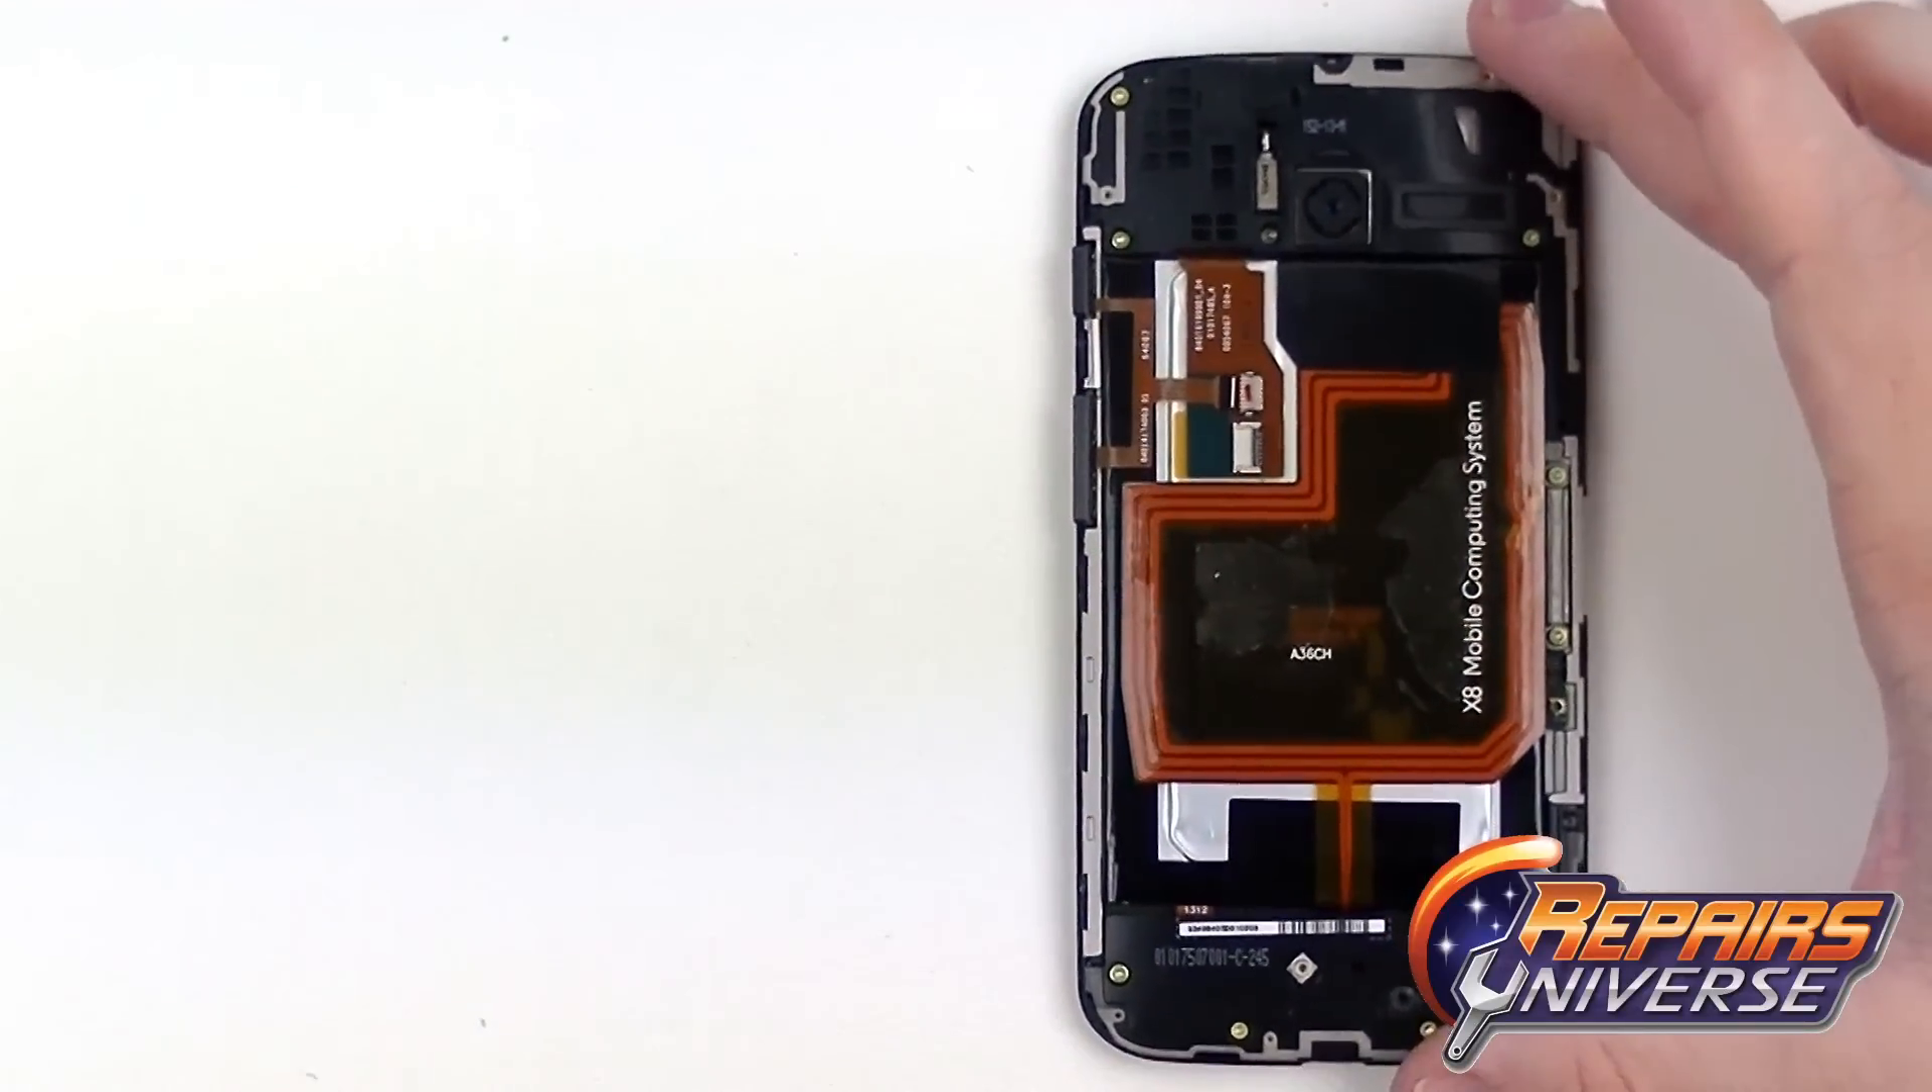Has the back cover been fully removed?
Yes.